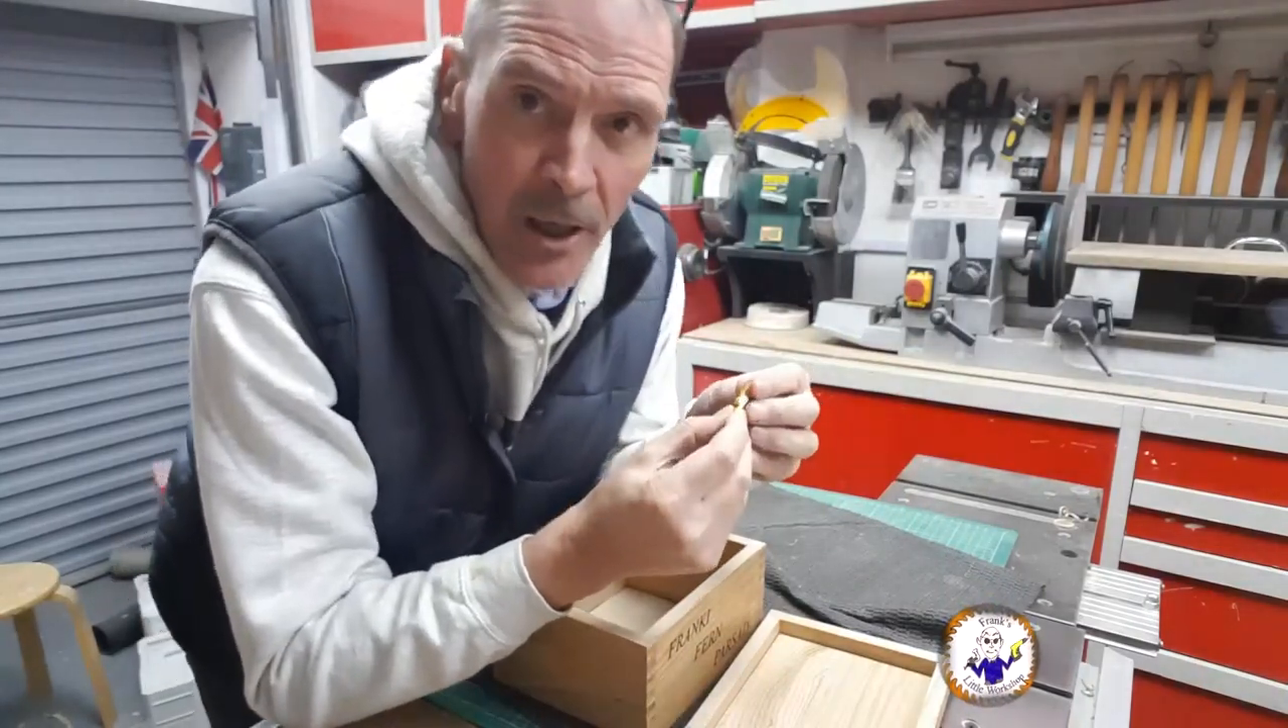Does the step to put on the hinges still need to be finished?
Yes.